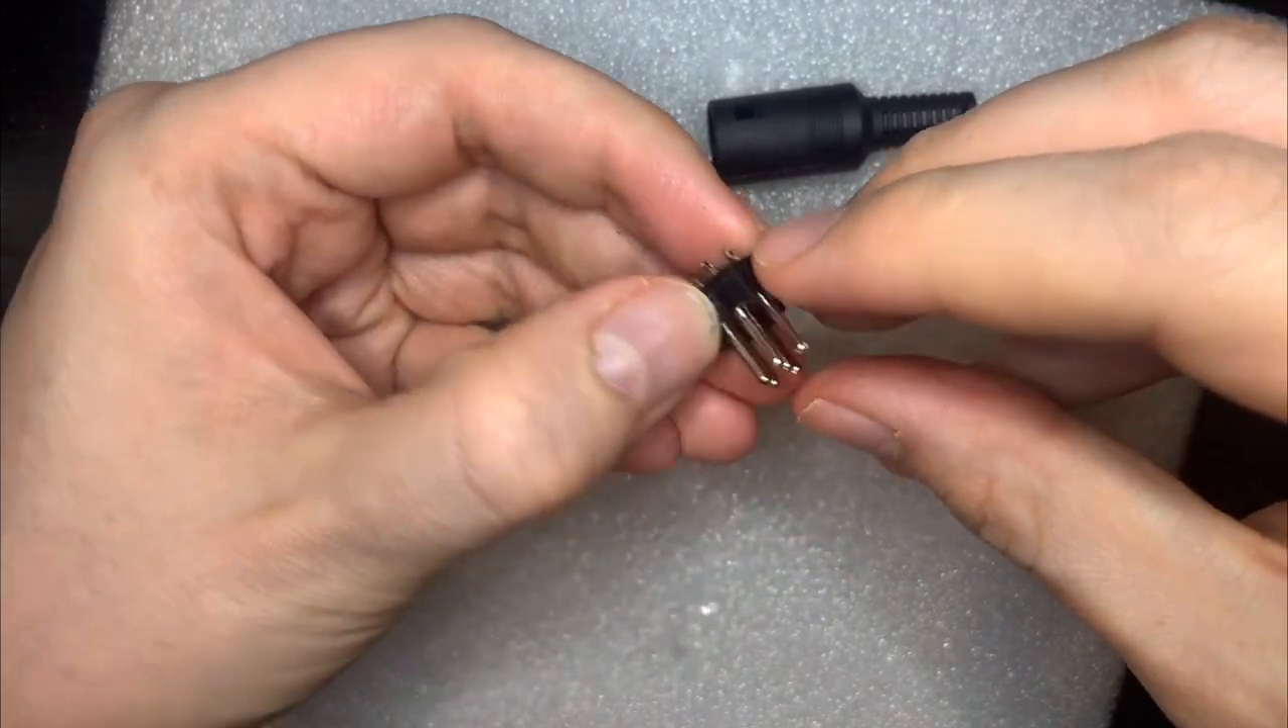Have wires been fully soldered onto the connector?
No.